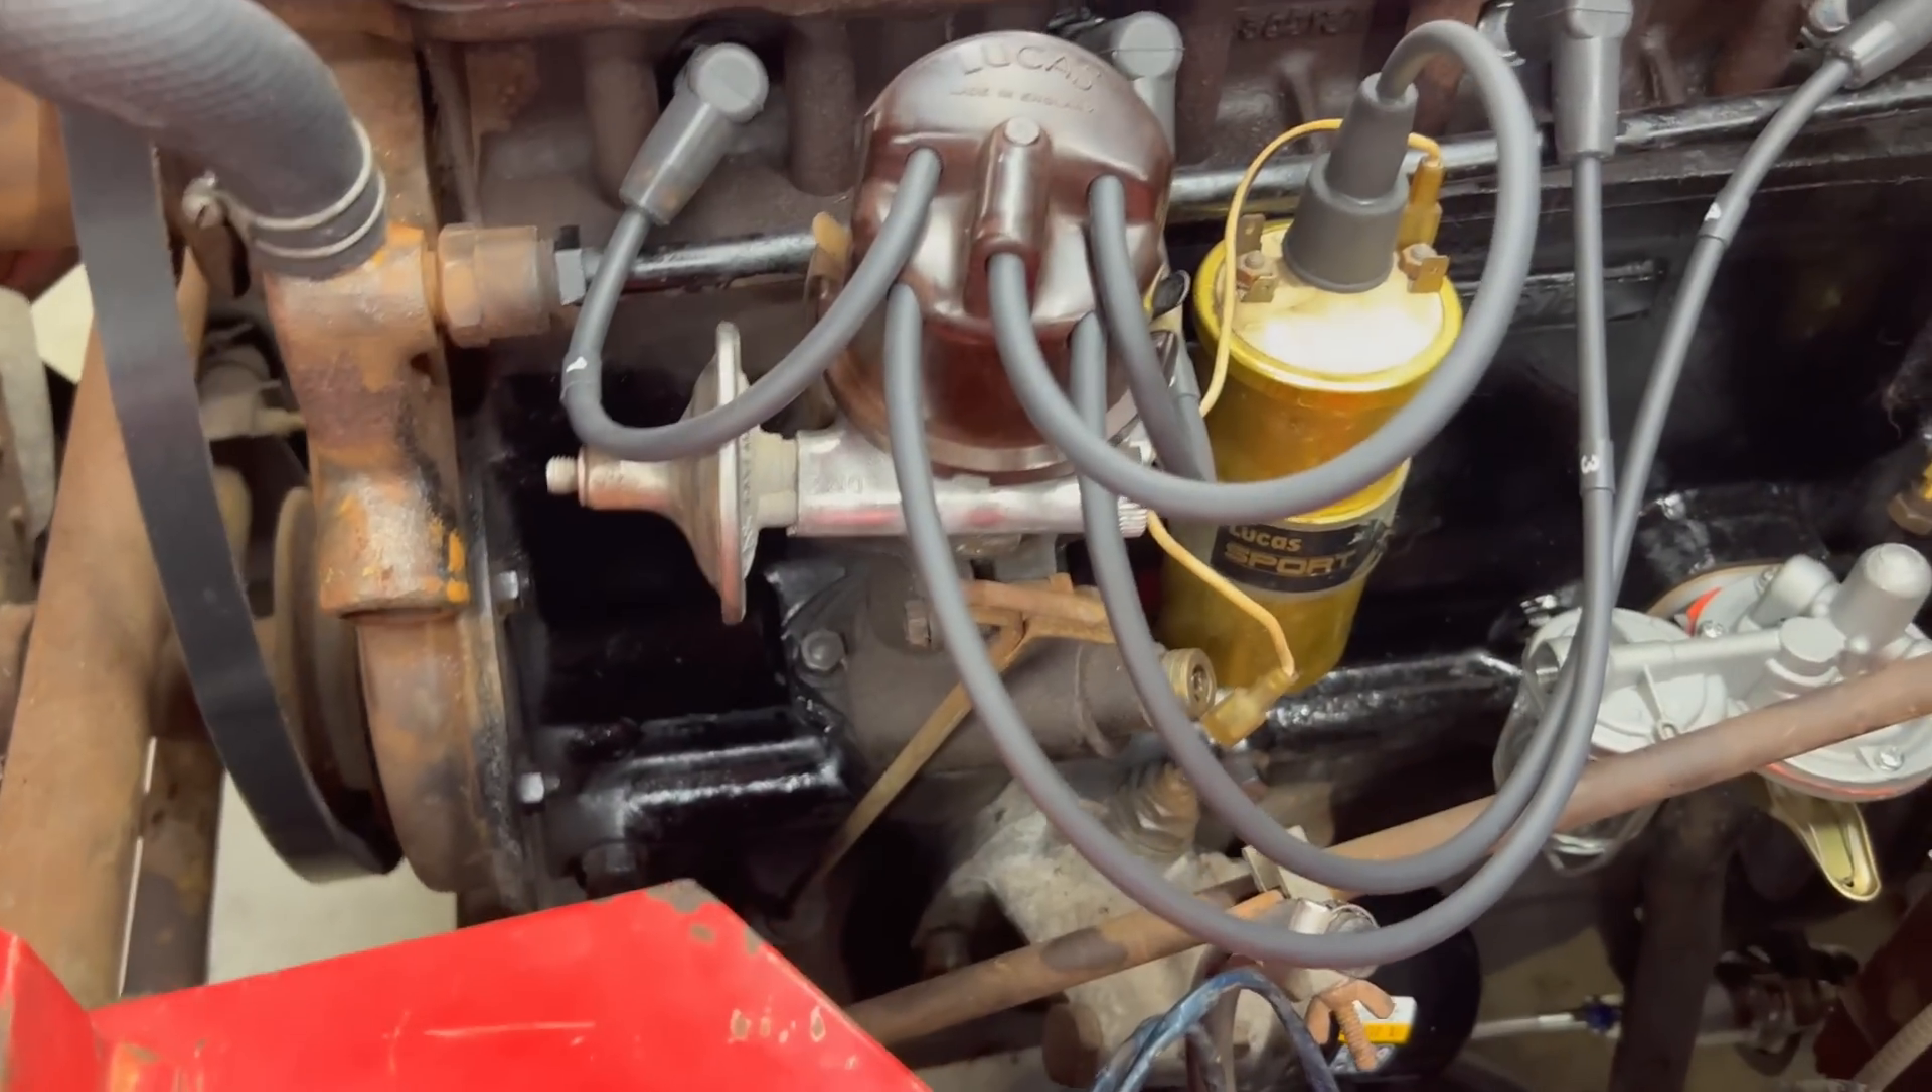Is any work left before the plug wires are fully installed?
No.